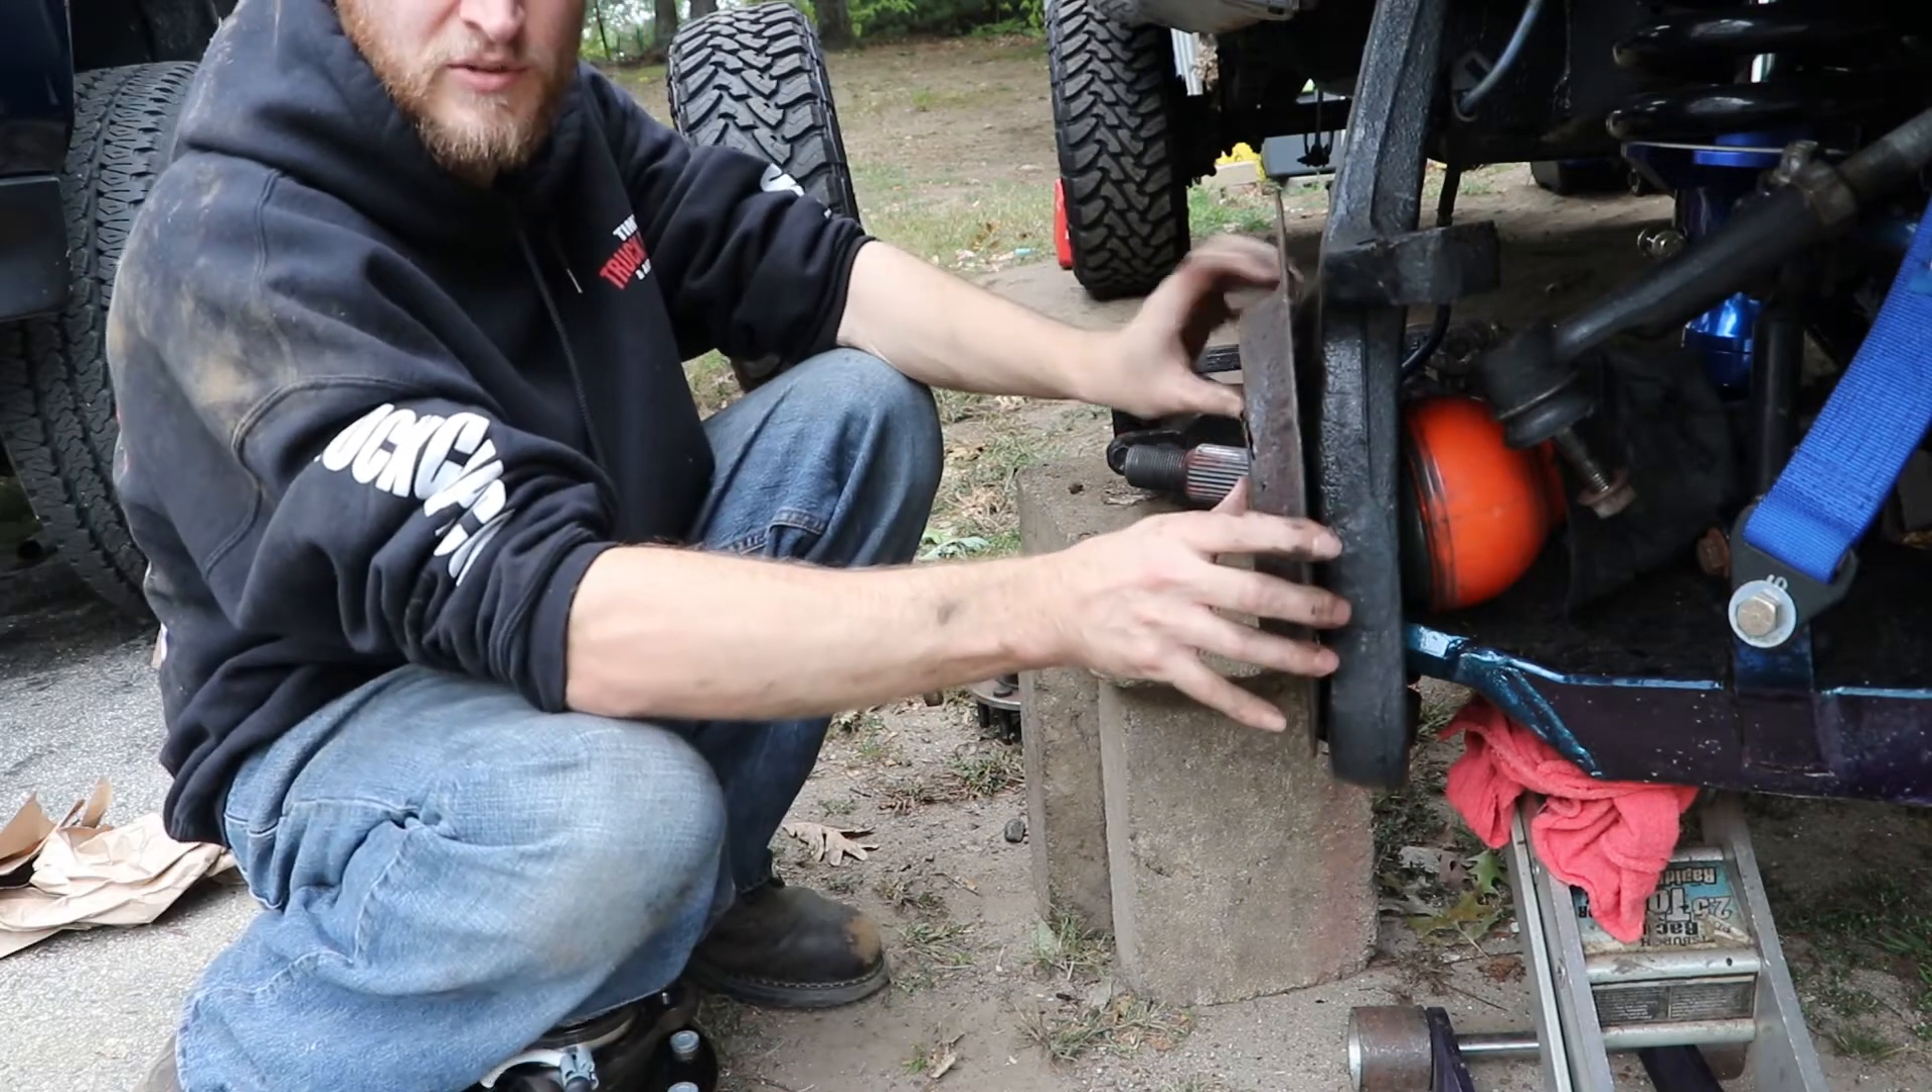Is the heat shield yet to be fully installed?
Yes.